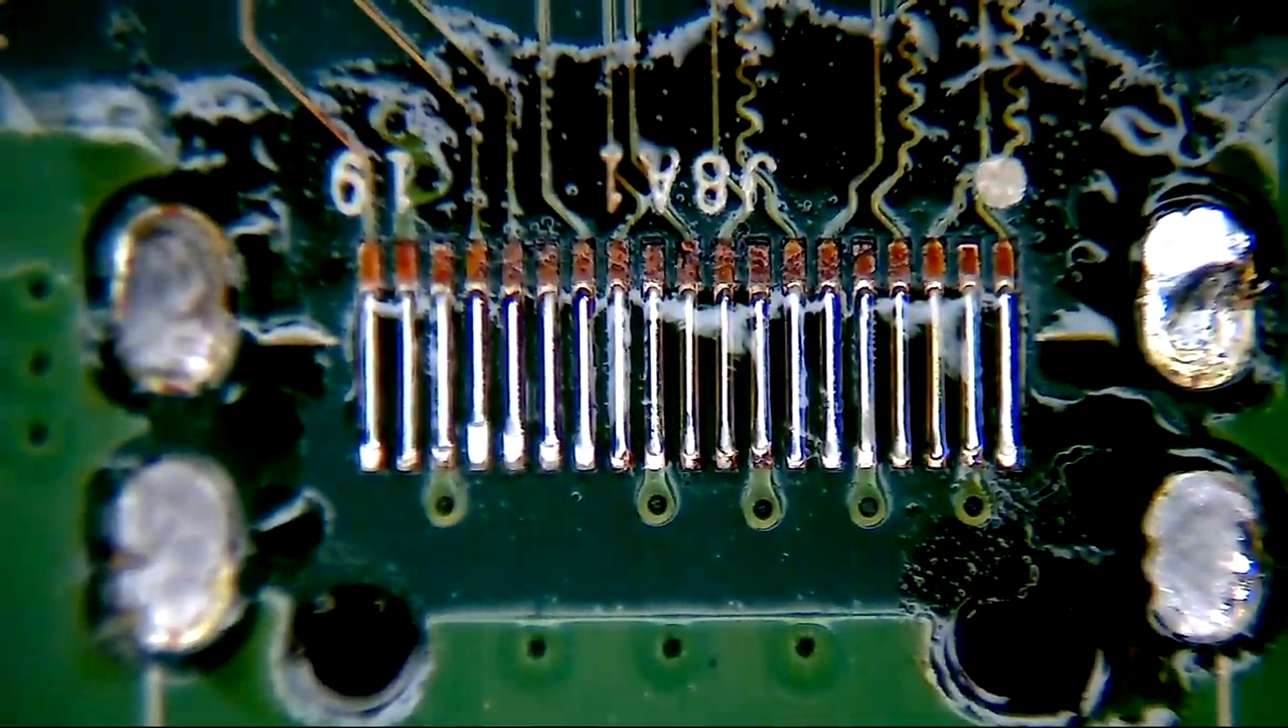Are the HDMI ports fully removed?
Yes.